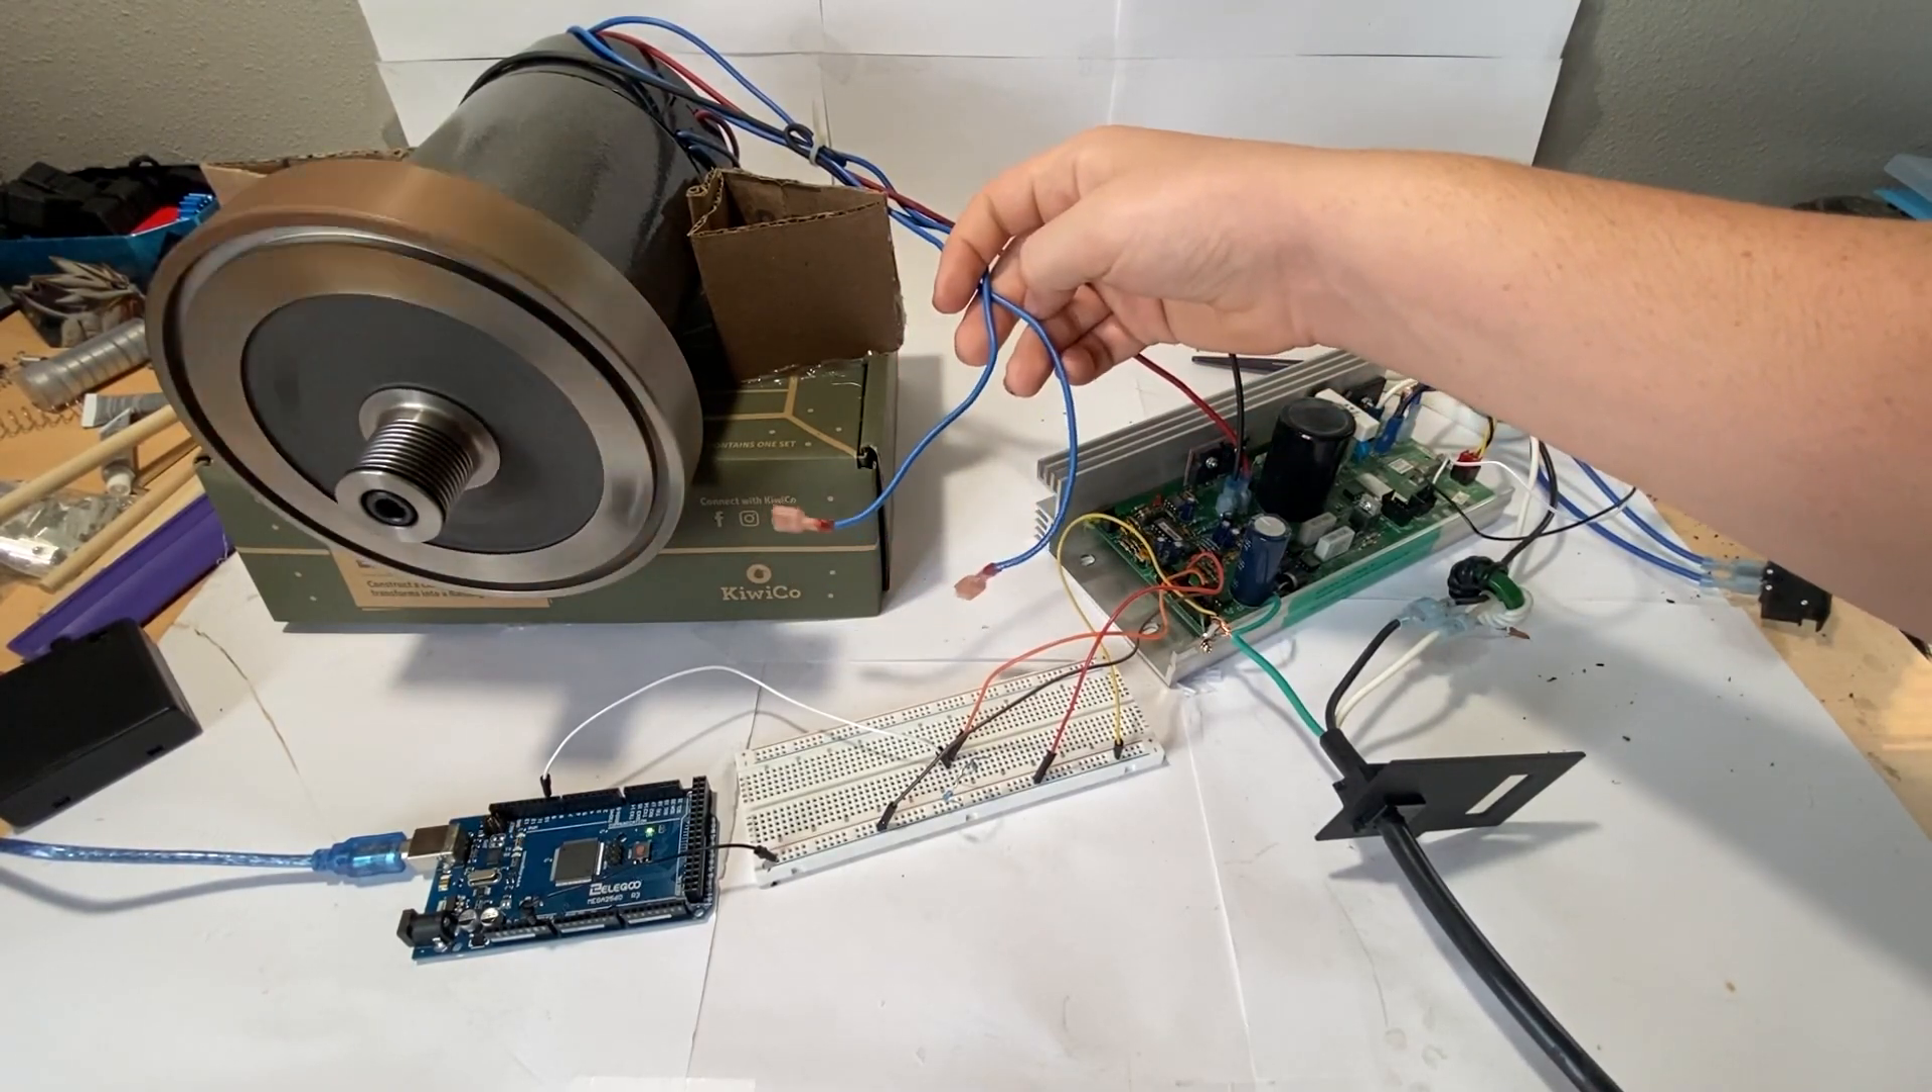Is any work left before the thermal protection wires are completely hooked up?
Yes.